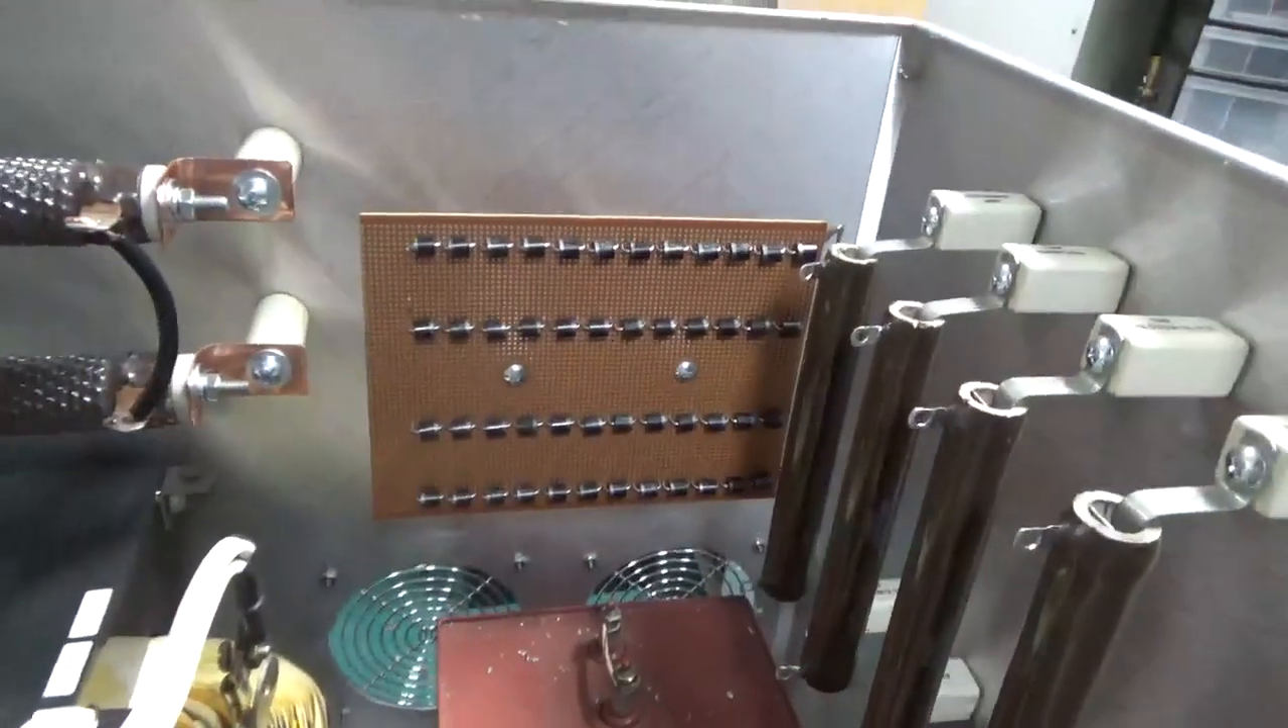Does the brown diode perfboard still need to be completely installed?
No.